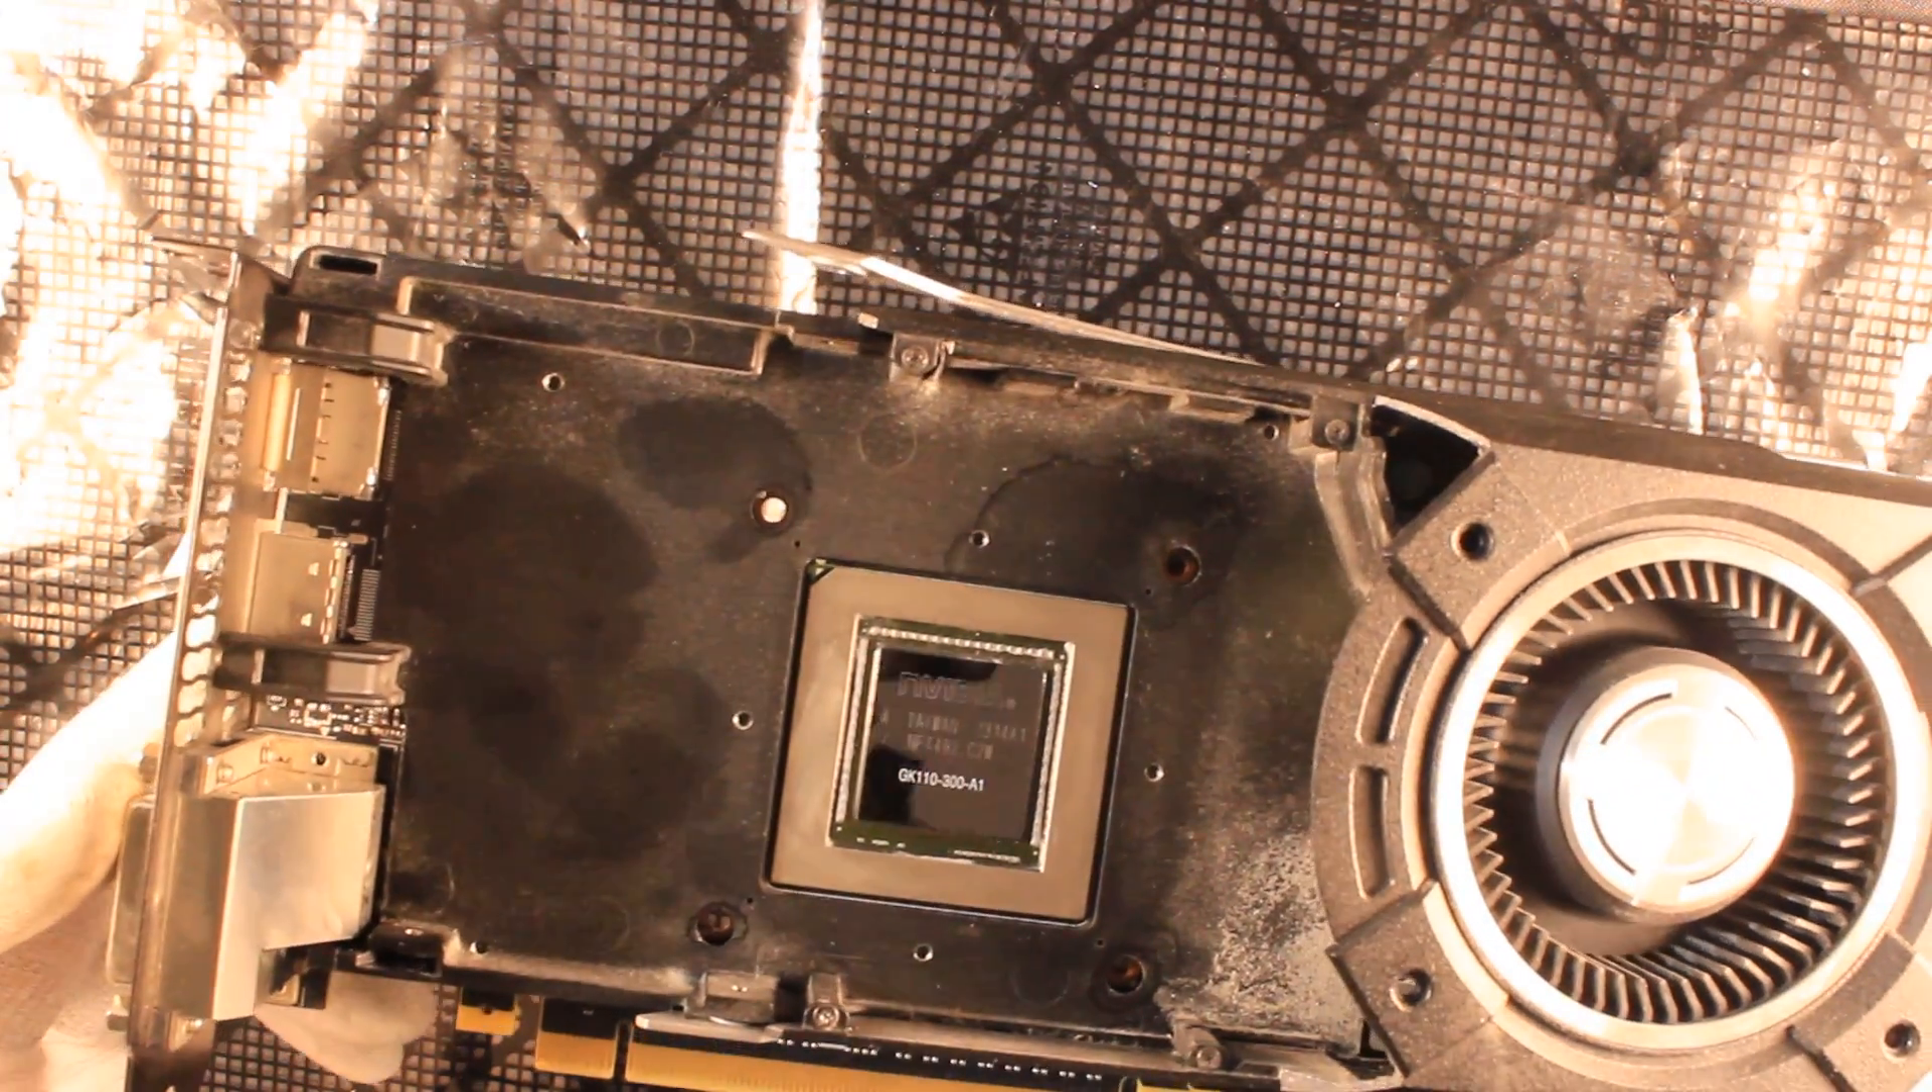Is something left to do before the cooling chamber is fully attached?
Yes.